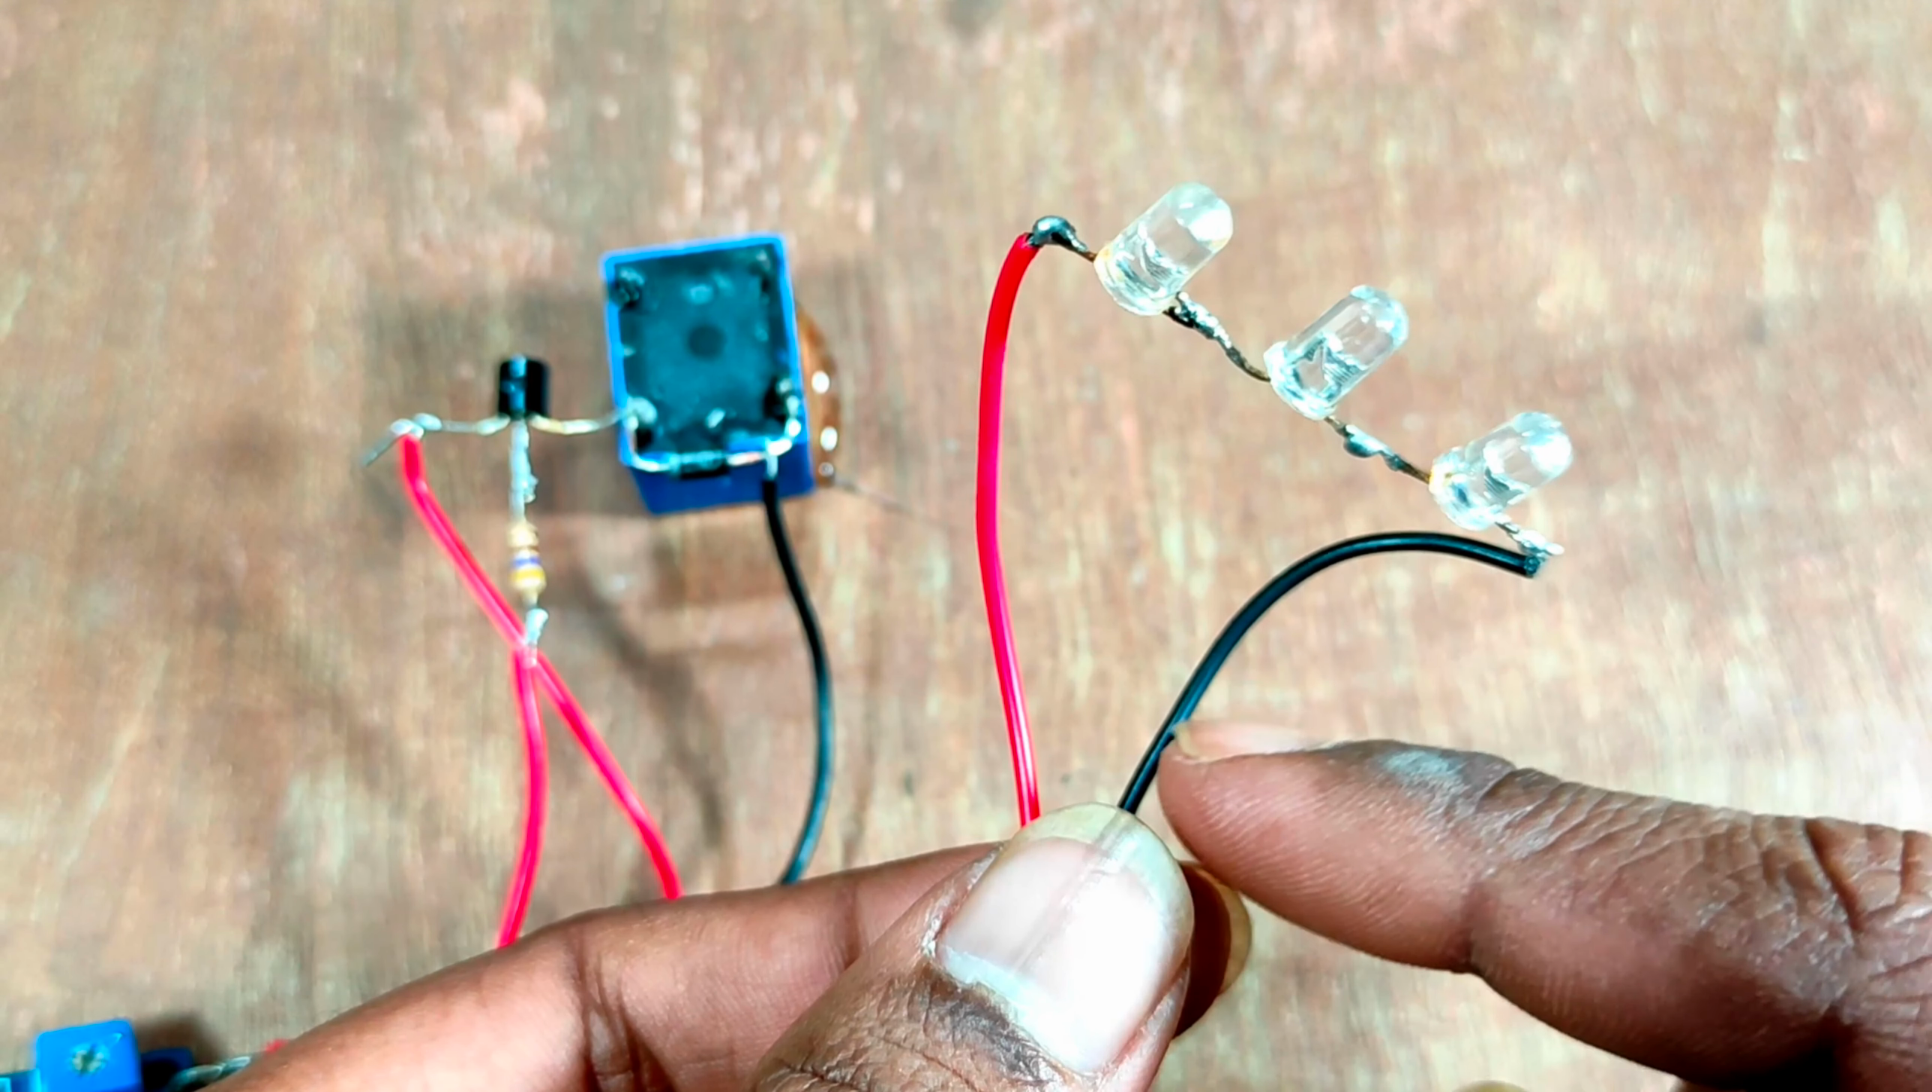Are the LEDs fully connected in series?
Yes.